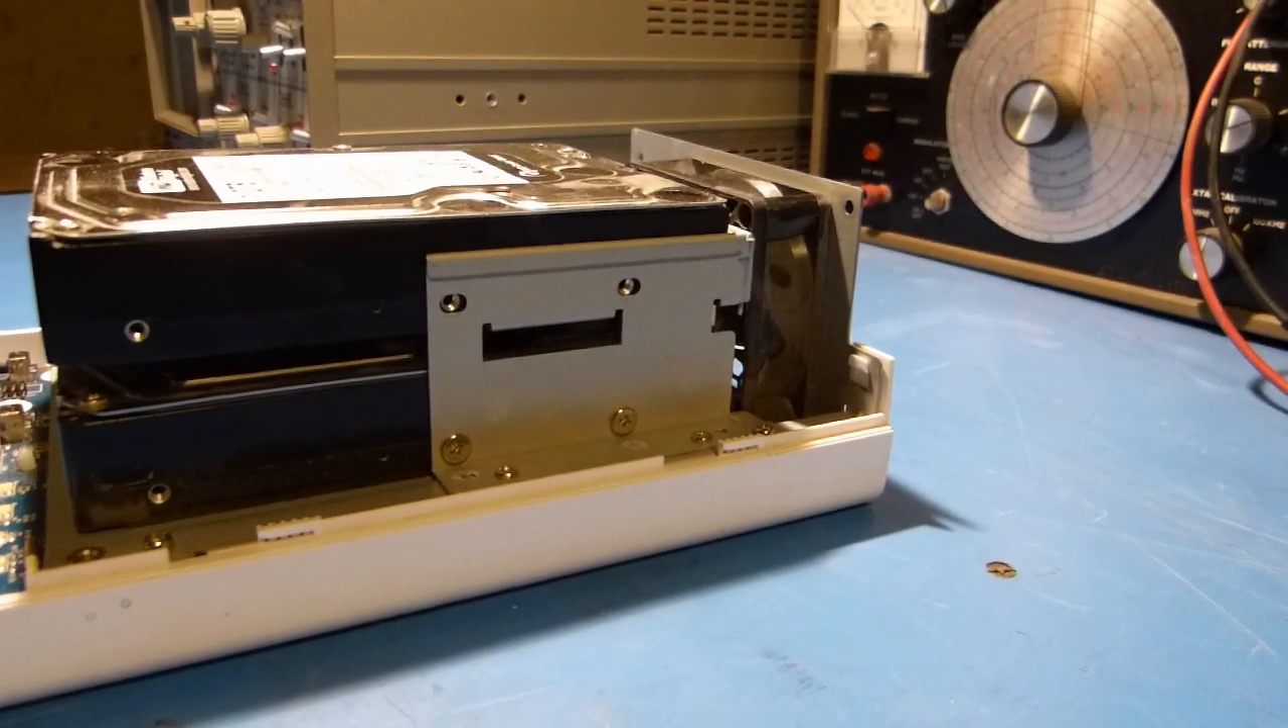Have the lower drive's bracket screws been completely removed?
No.